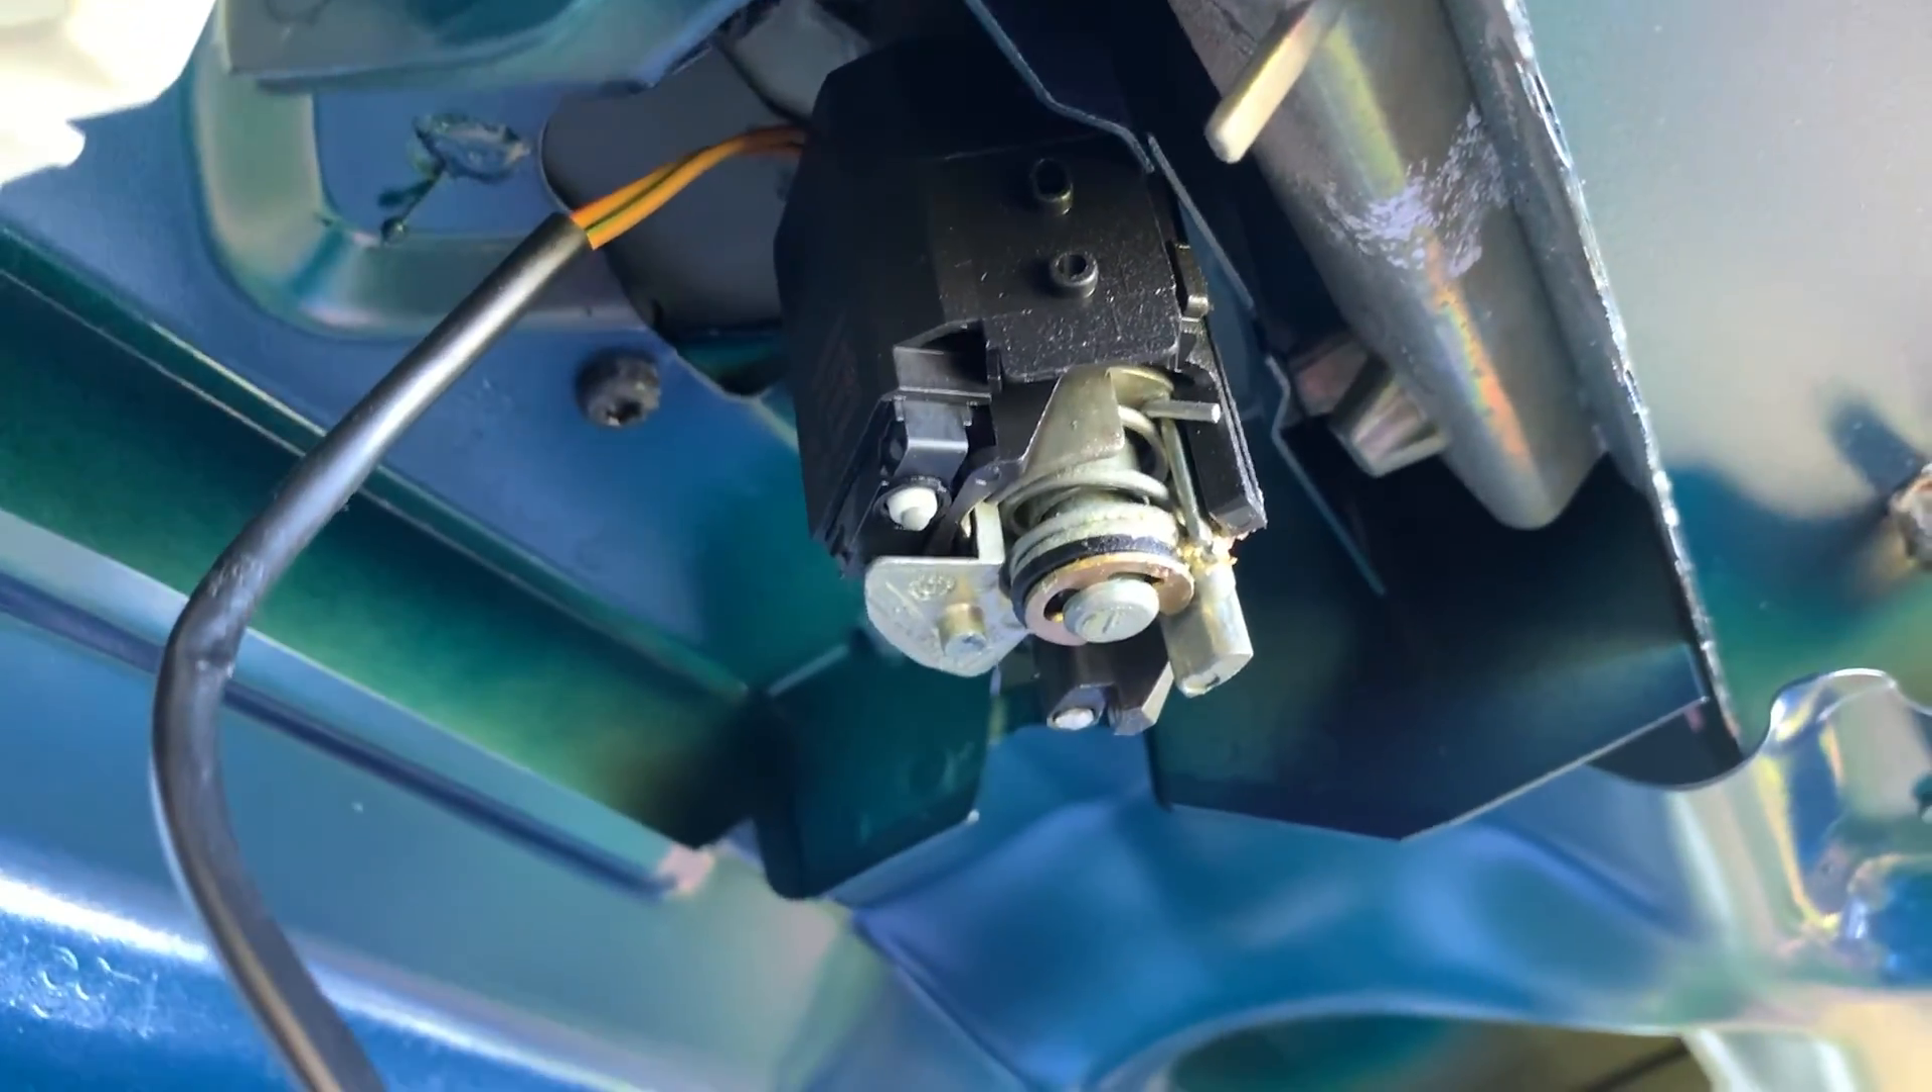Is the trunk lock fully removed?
No.